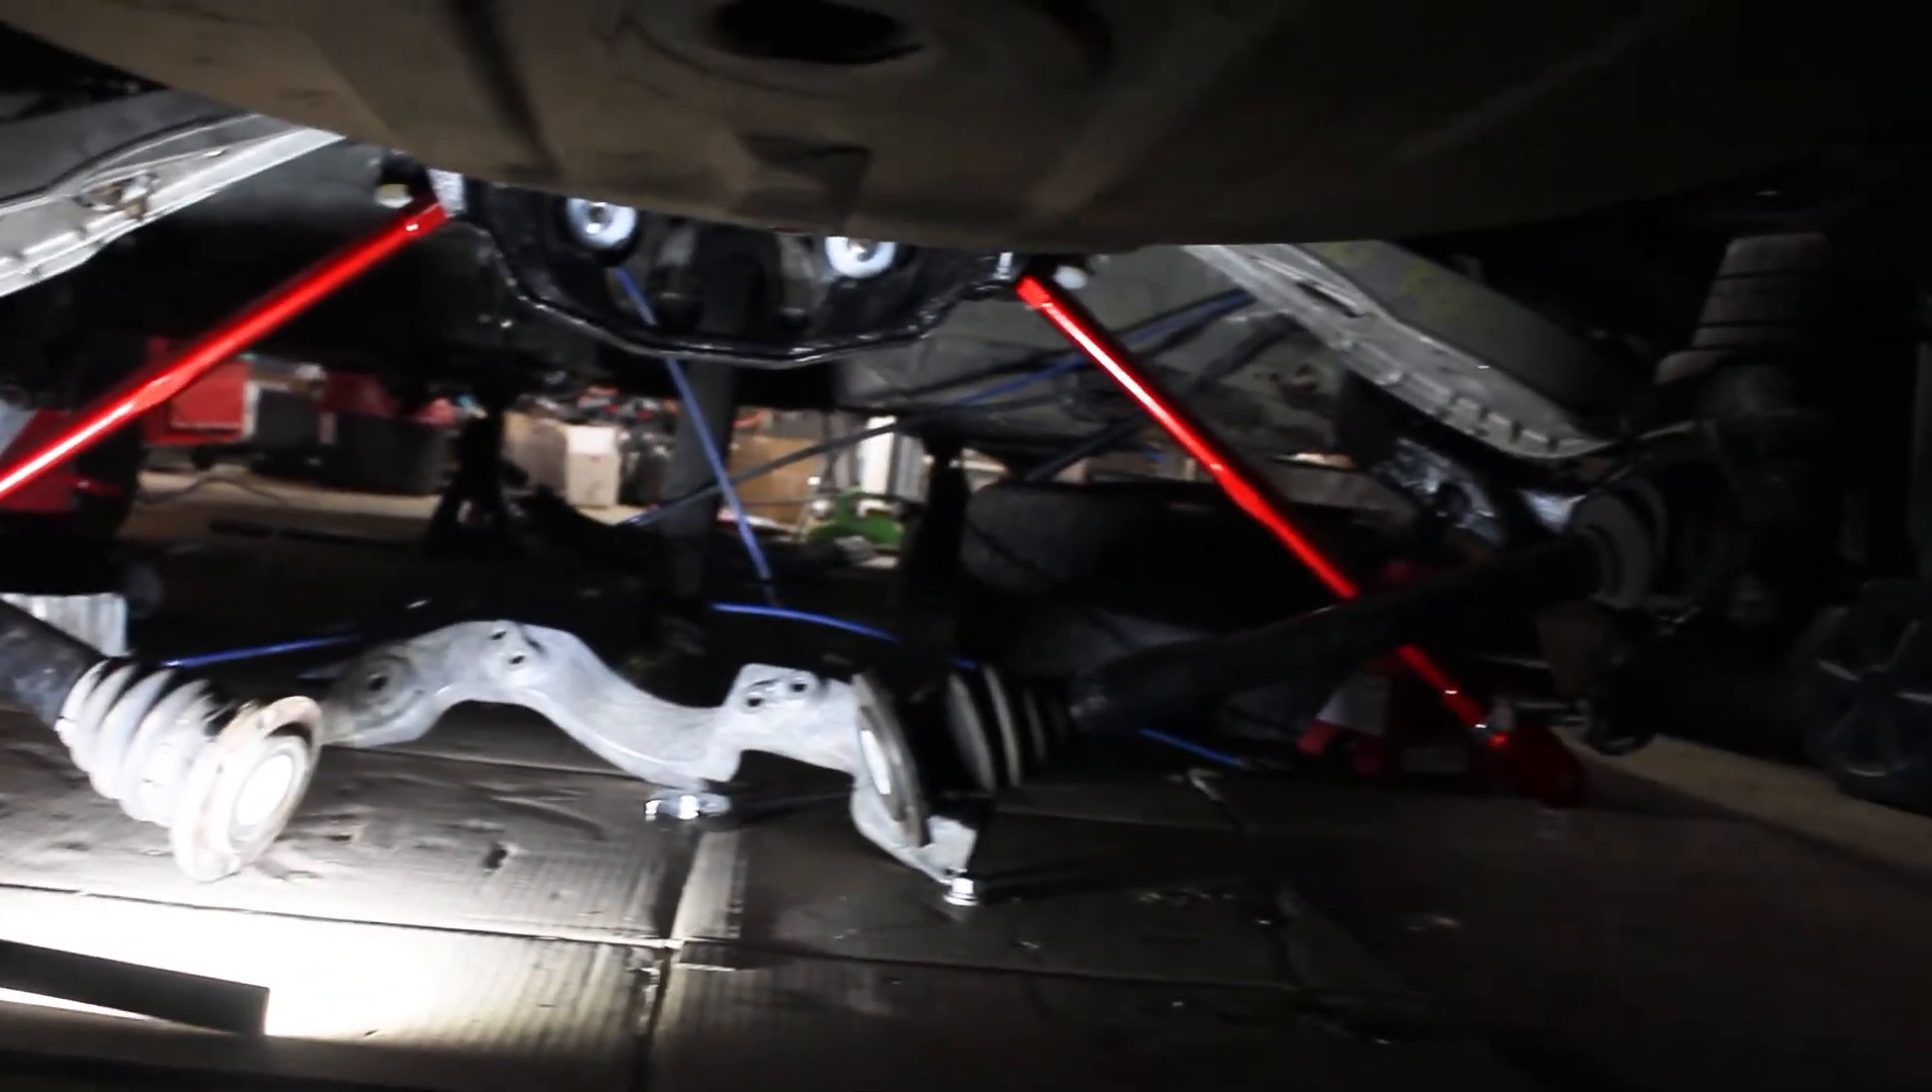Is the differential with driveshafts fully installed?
No.